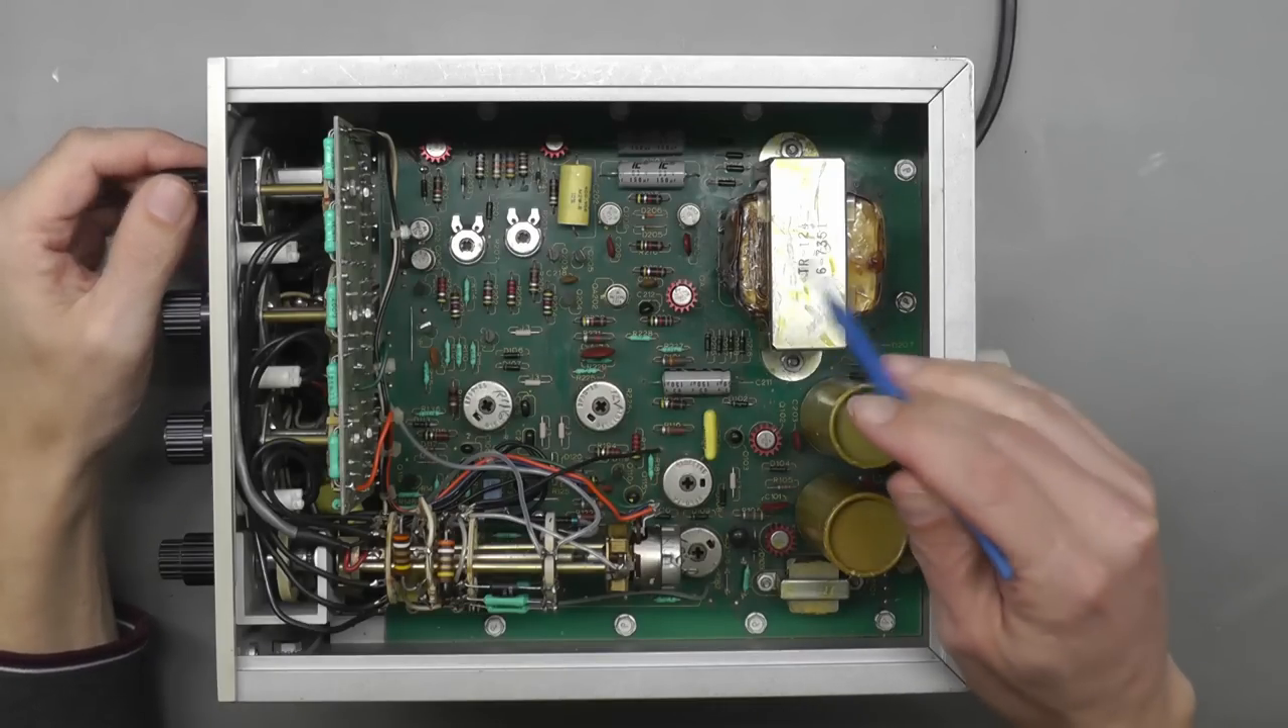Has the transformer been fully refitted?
Yes.